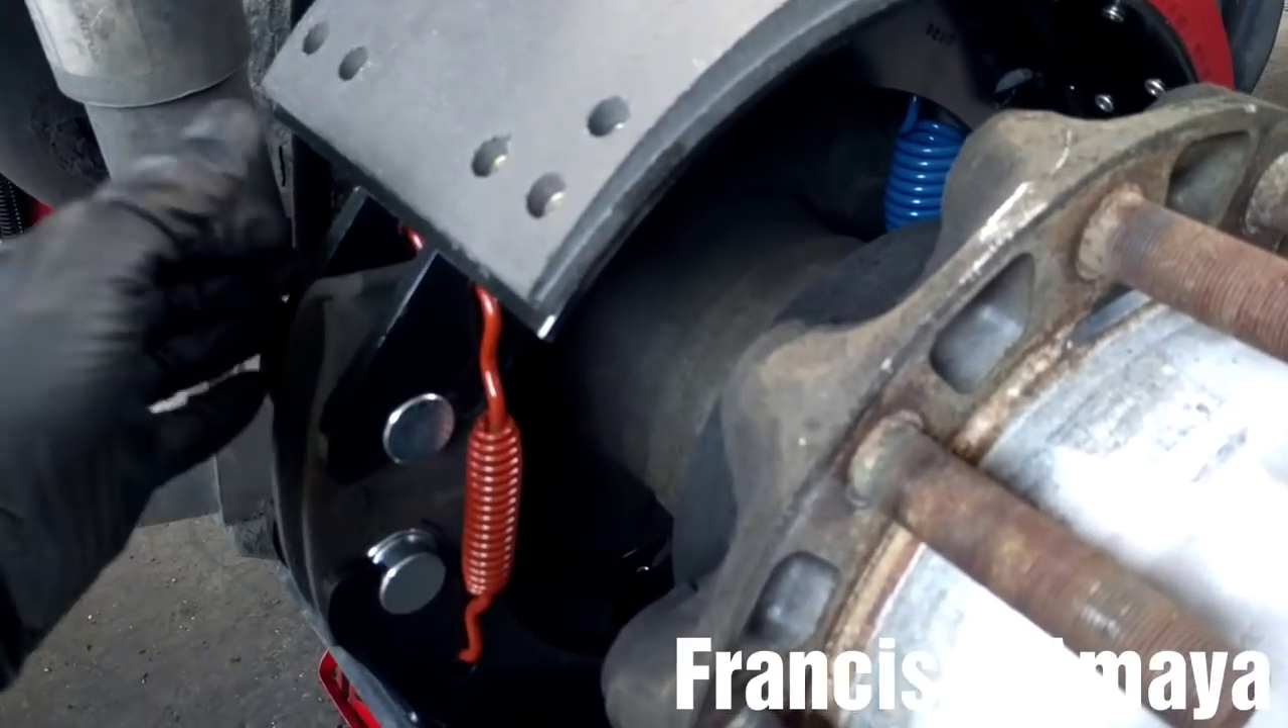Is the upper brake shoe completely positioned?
Yes.